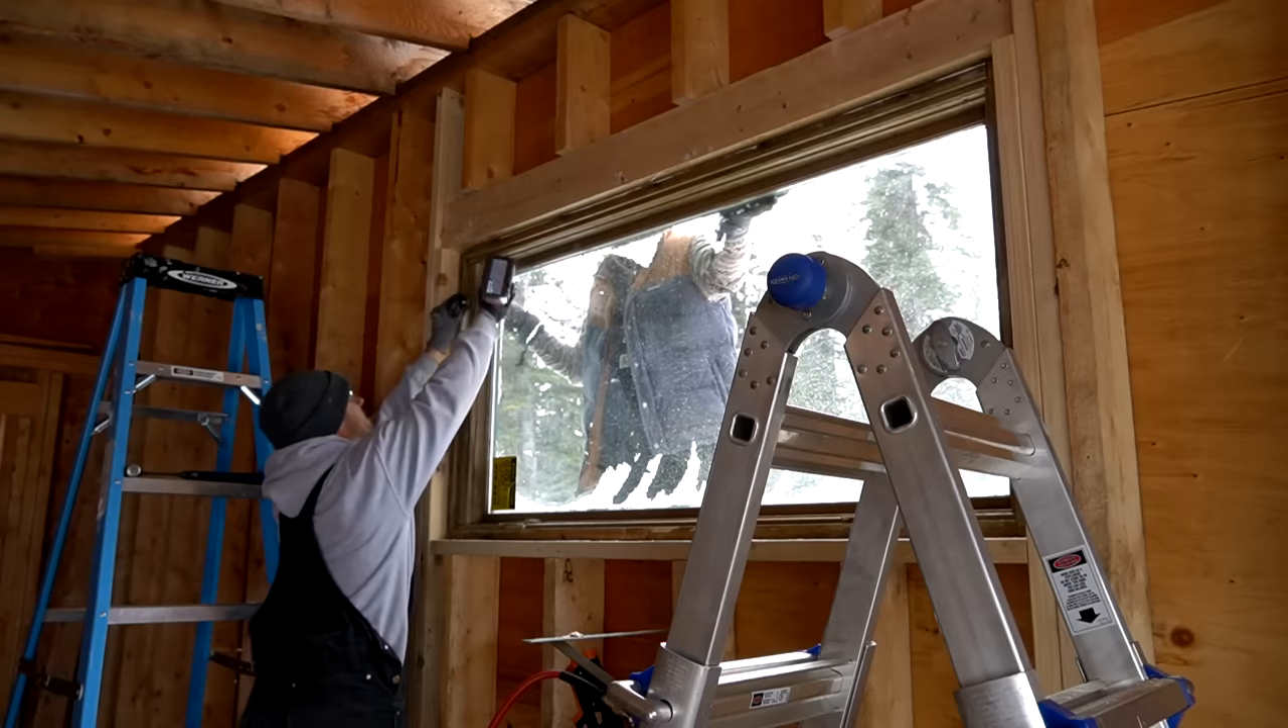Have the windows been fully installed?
No.